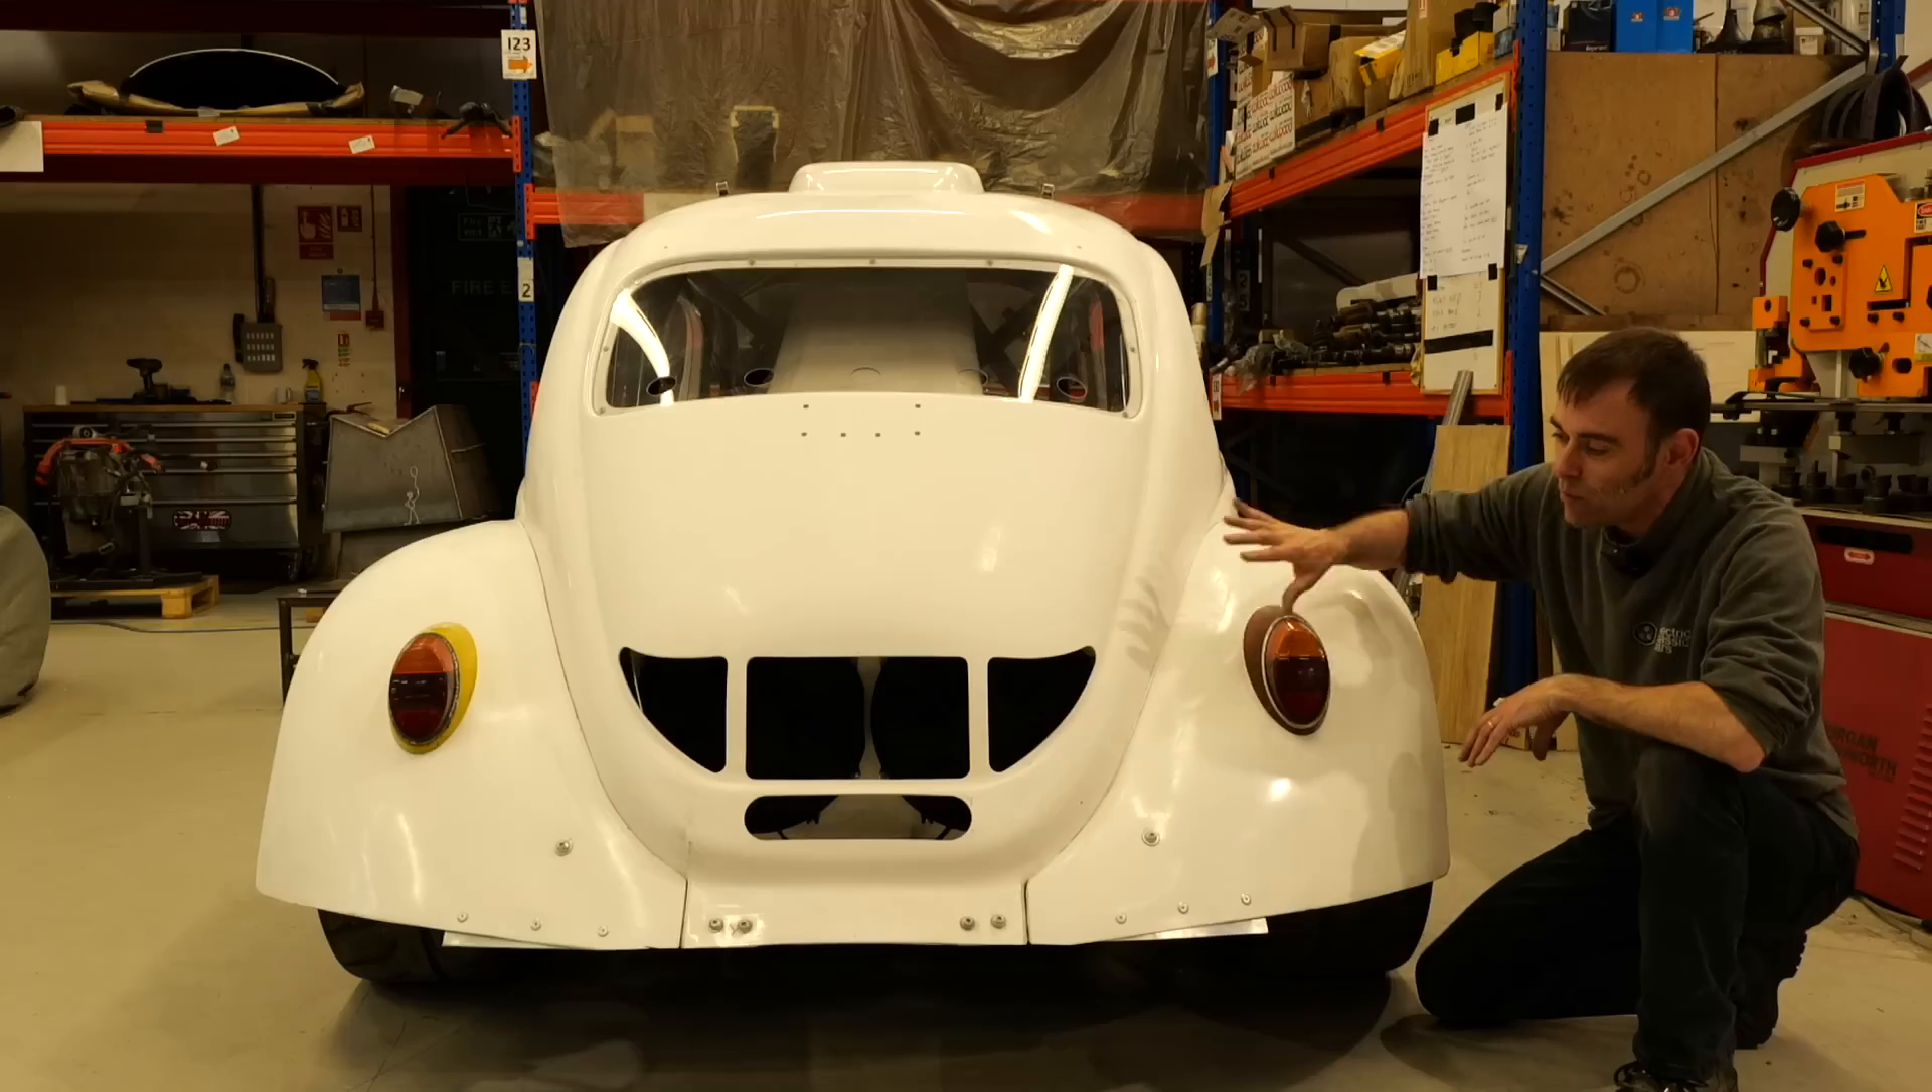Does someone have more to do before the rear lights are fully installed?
No.